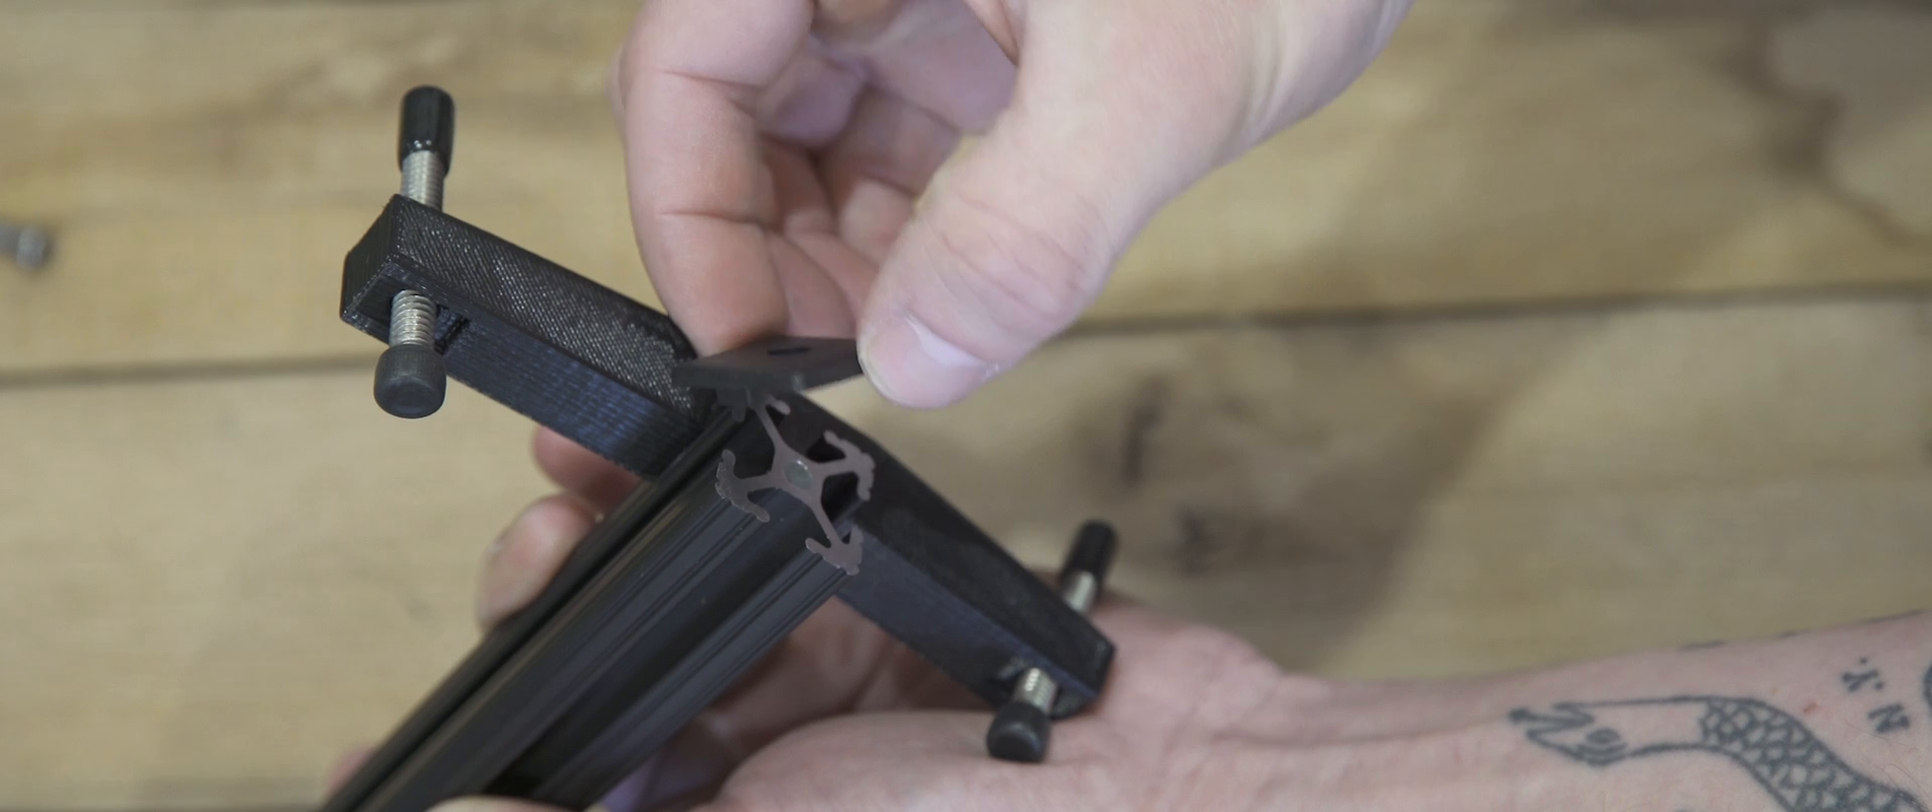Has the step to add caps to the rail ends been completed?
No.